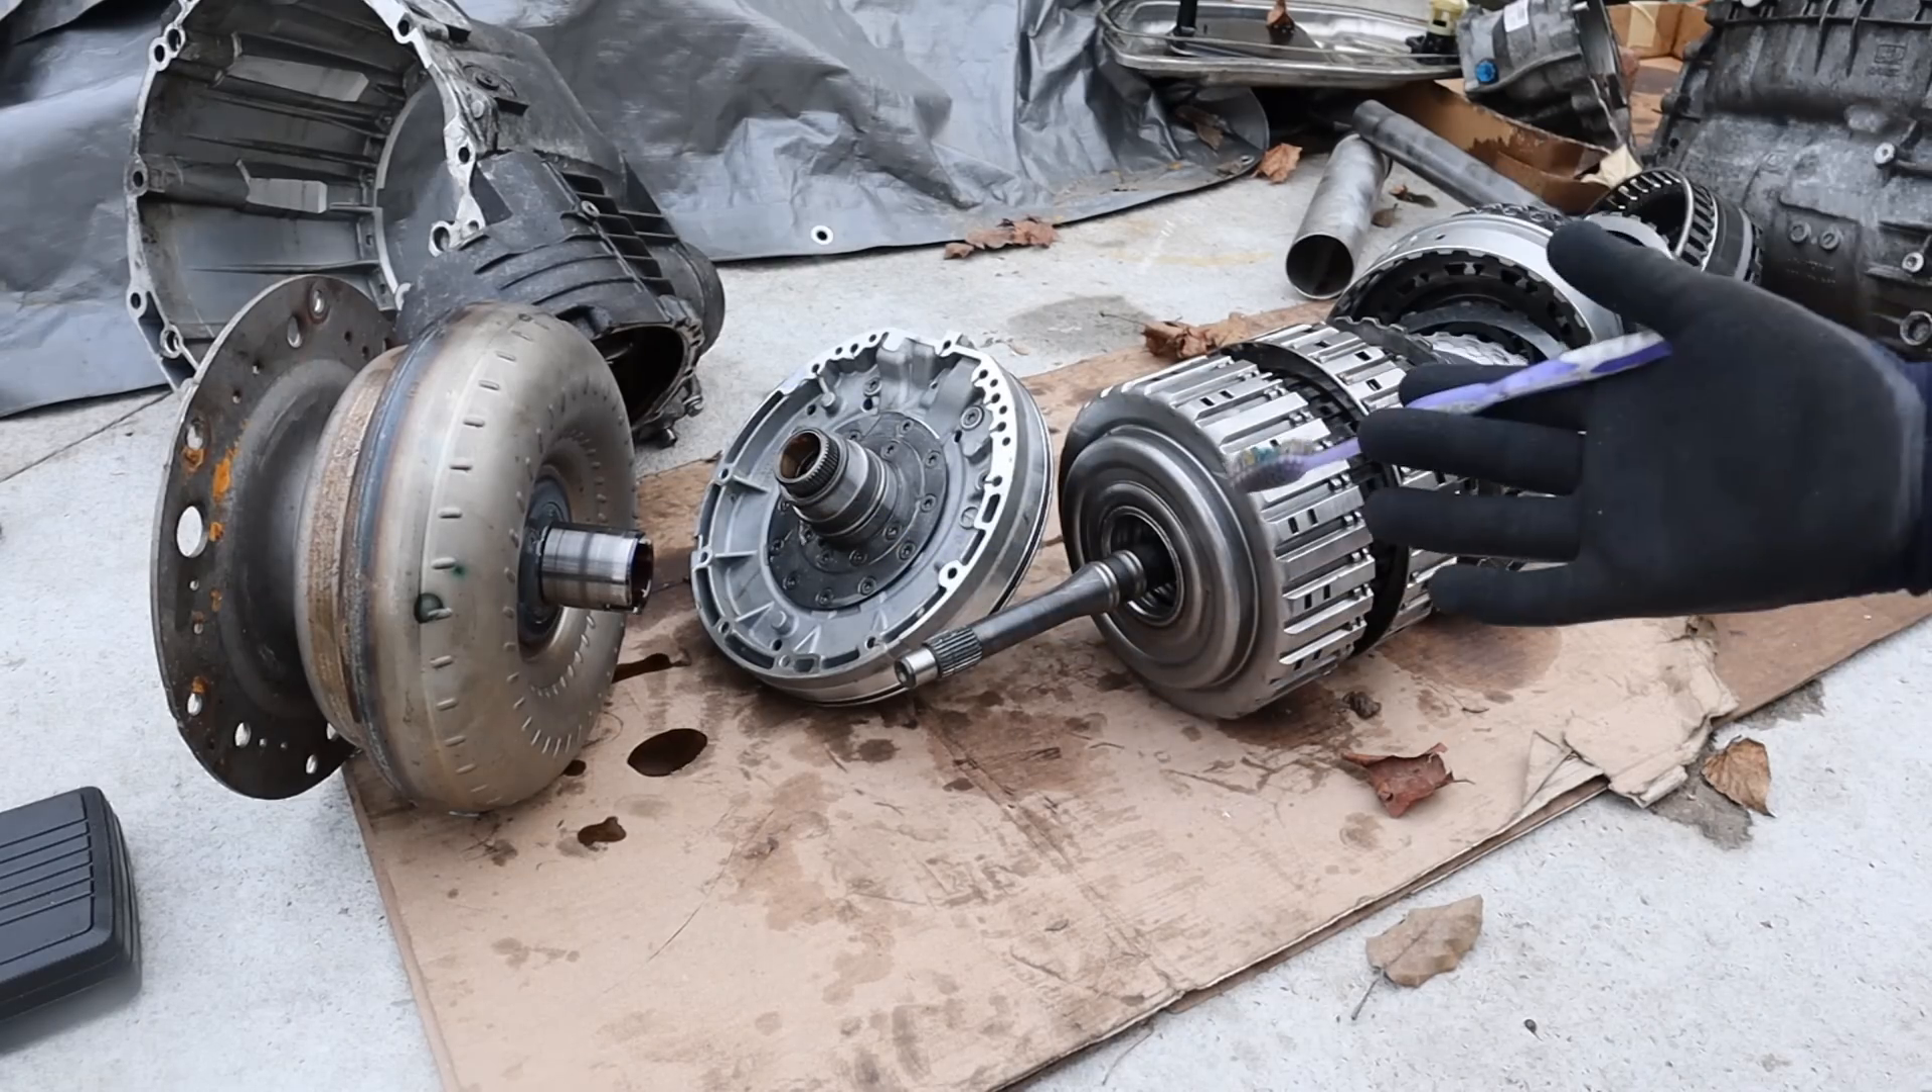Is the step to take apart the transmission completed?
Yes.